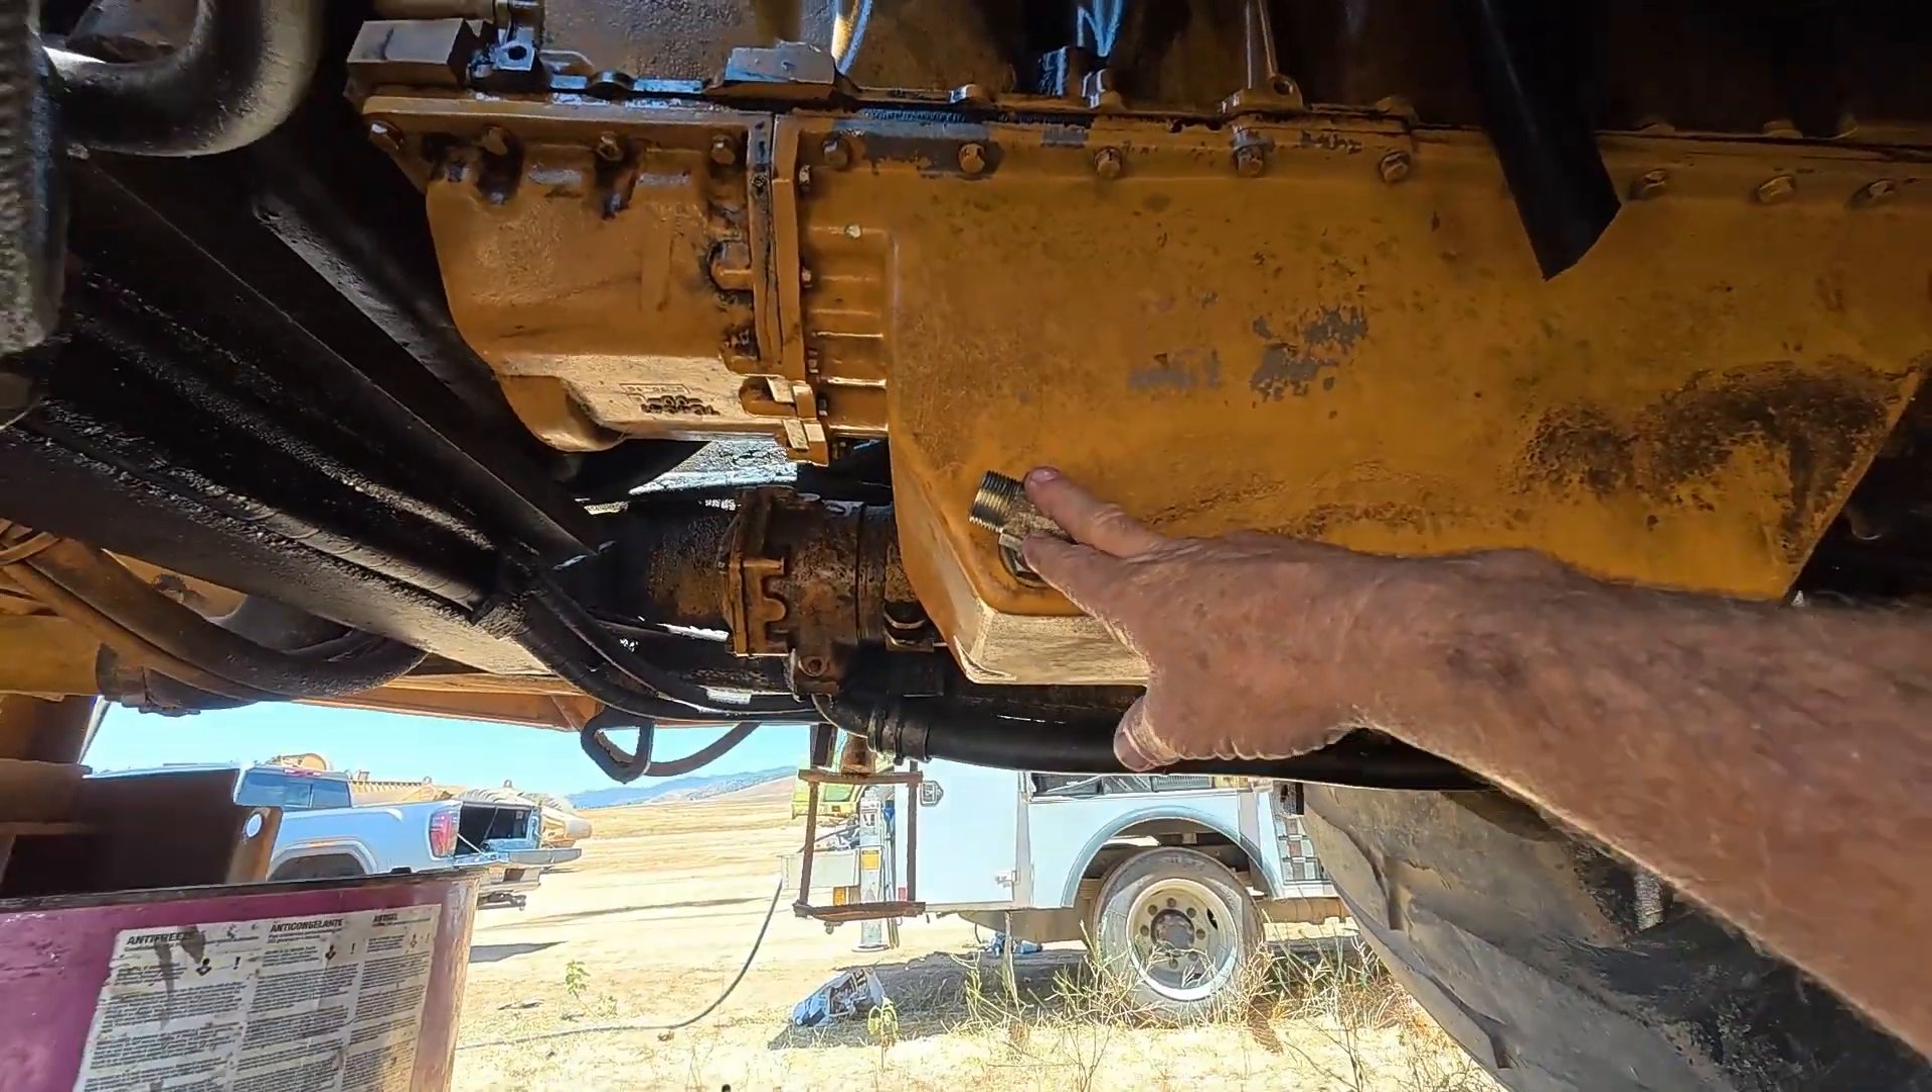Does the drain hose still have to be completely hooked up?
Yes.